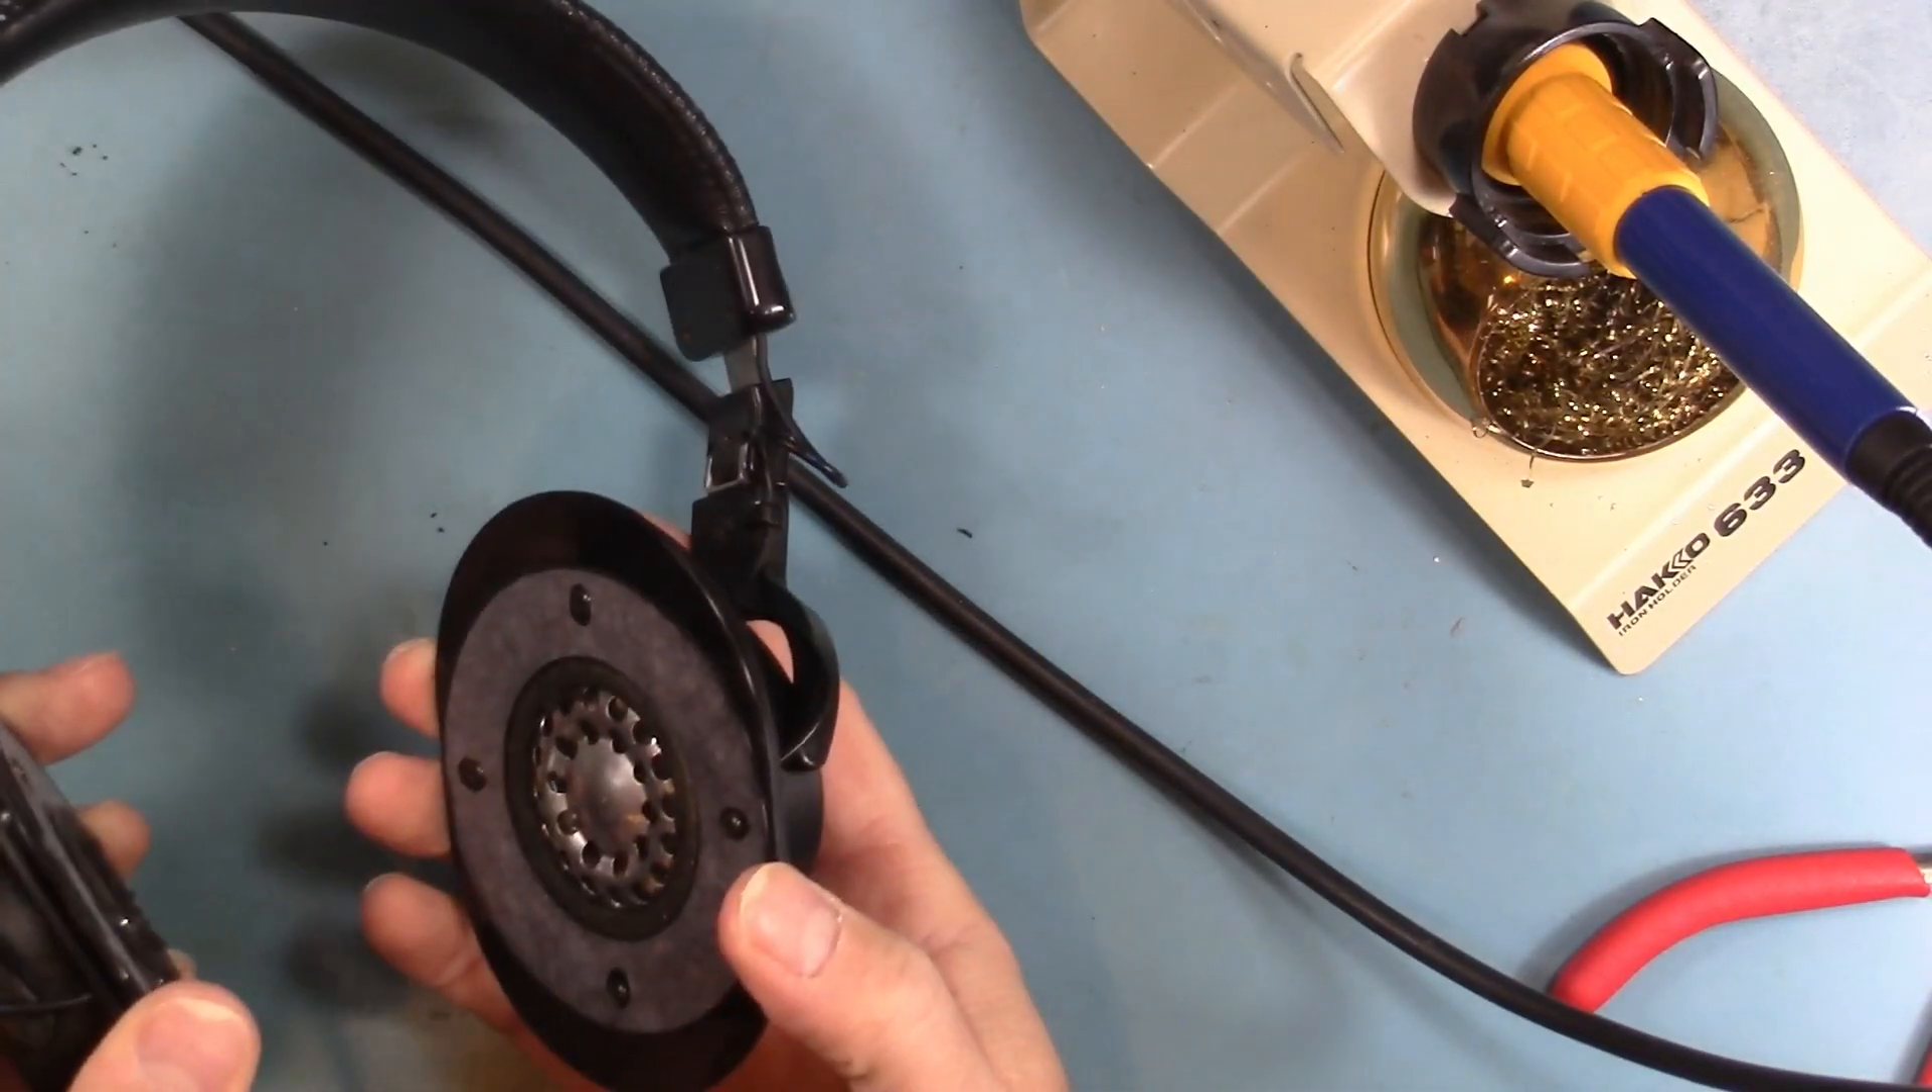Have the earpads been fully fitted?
No.